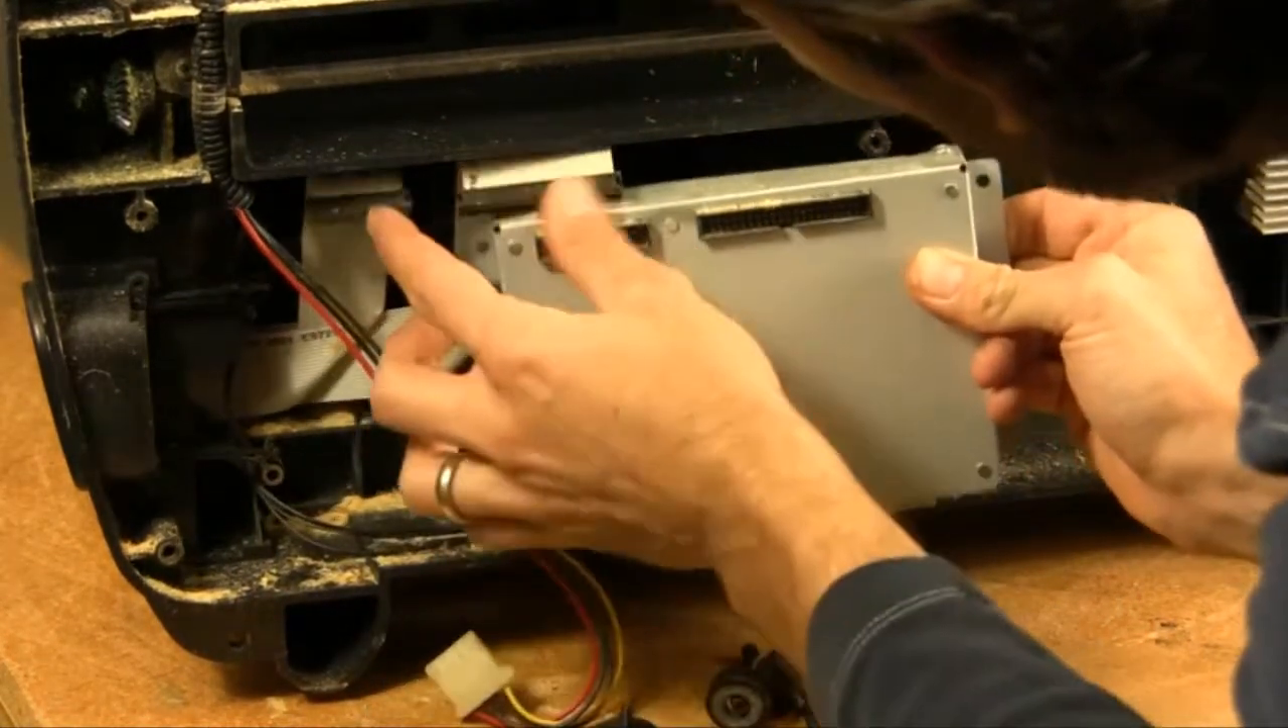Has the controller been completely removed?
No.